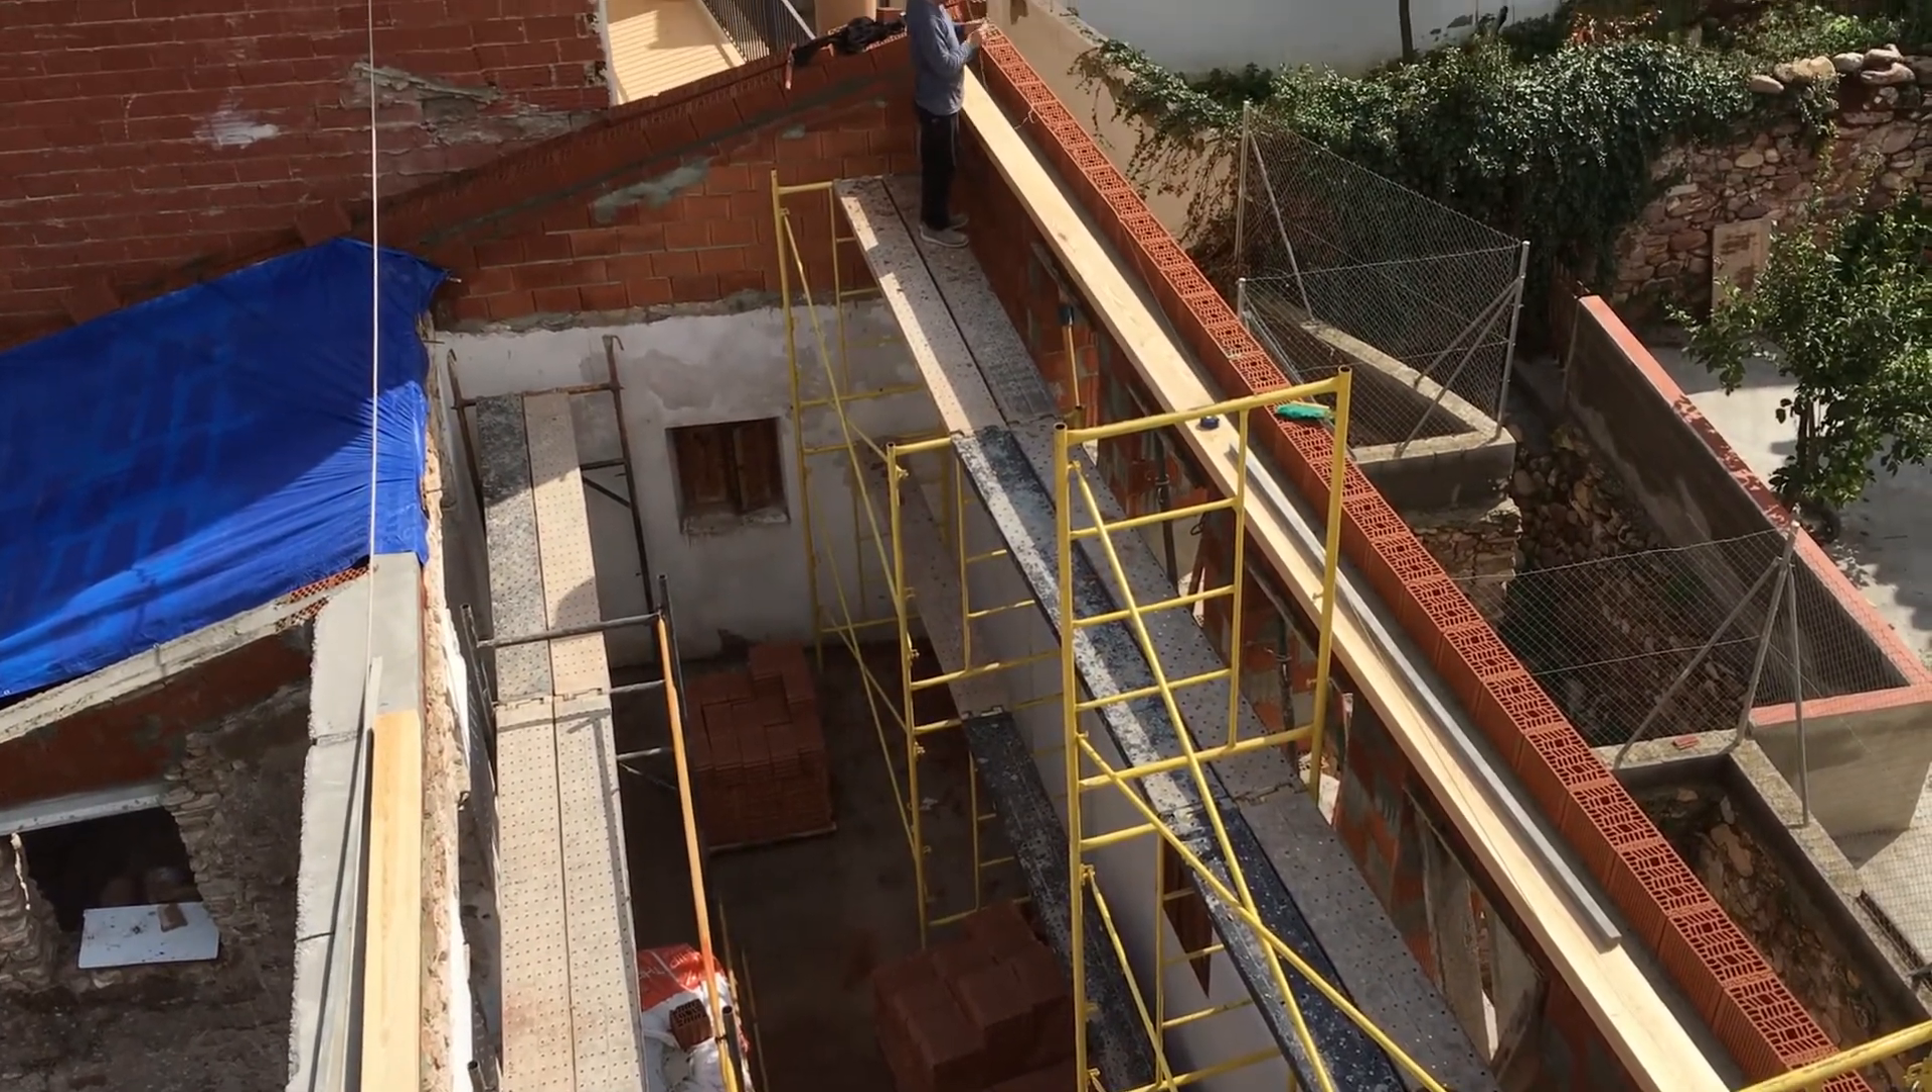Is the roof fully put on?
No.